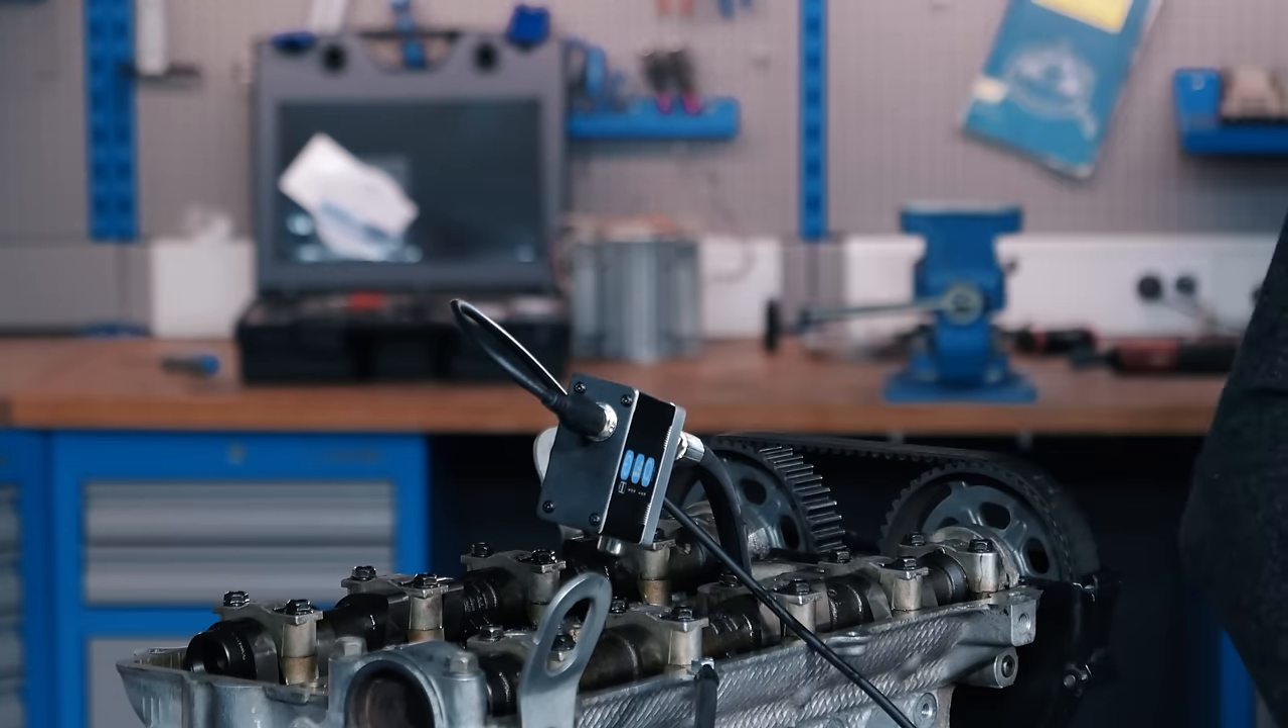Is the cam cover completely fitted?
No.